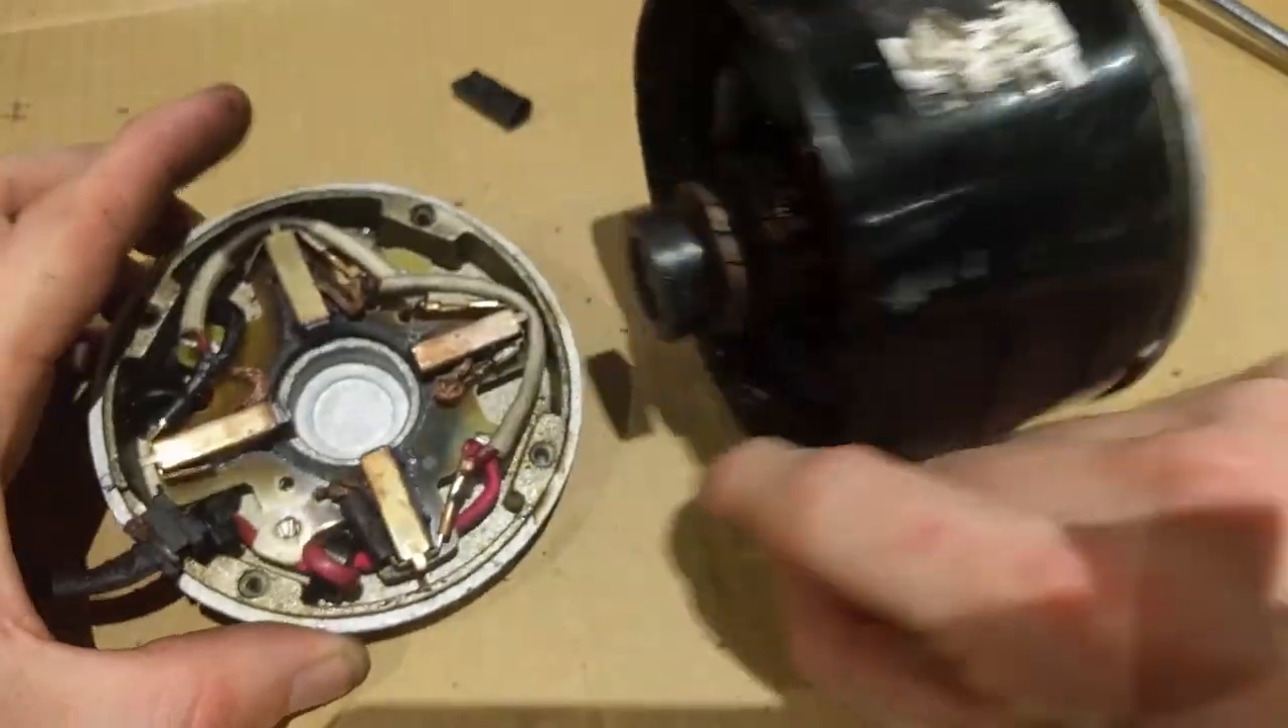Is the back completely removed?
Yes.